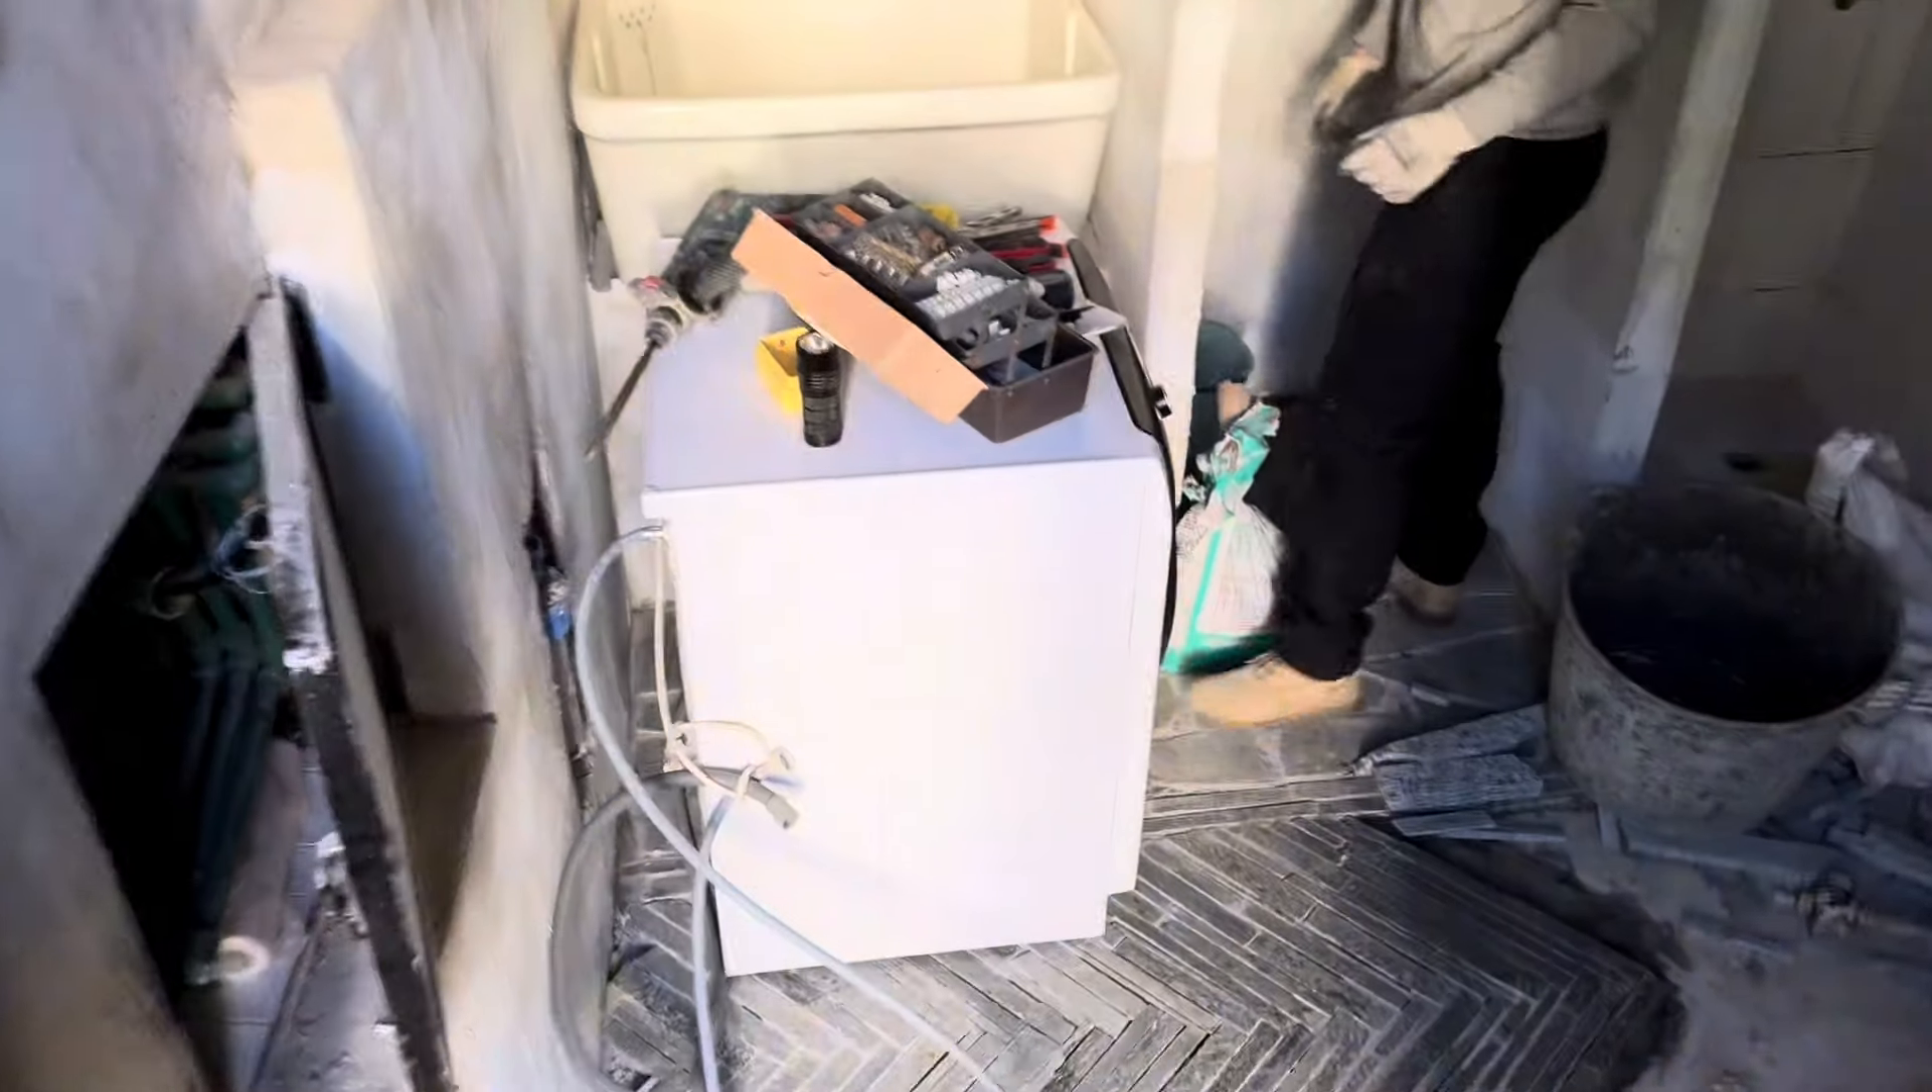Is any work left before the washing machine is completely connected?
Yes.